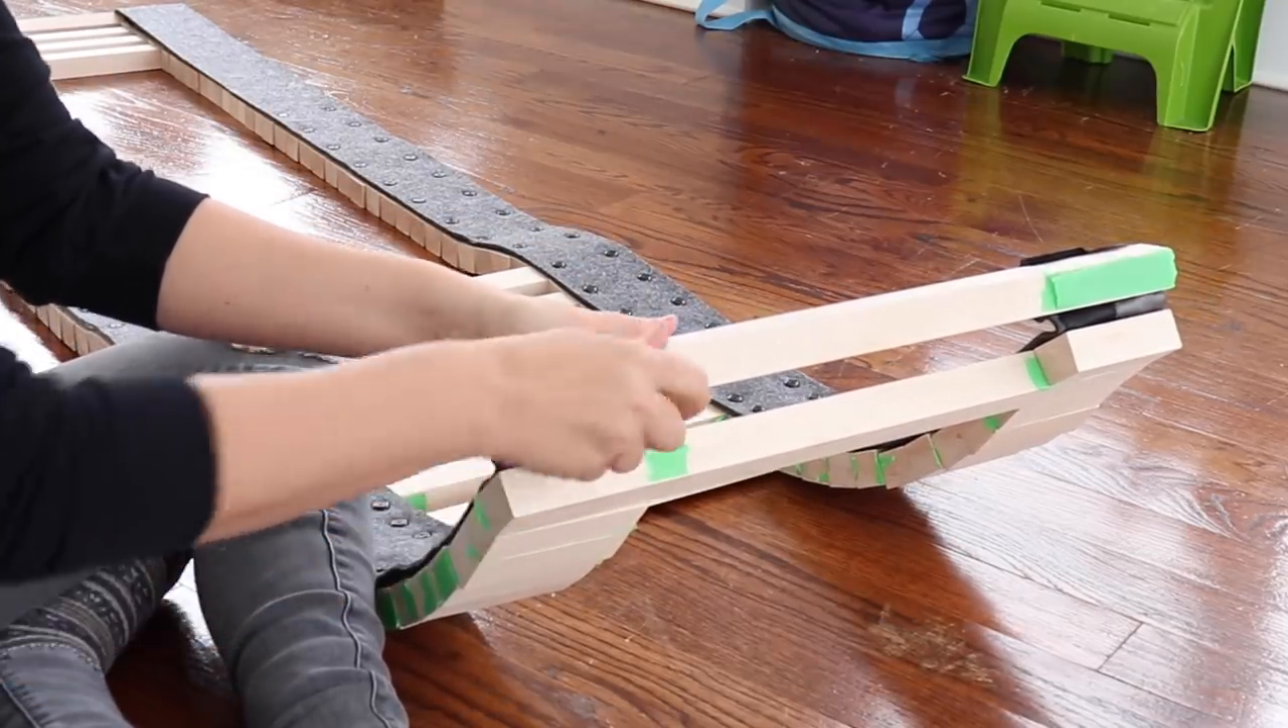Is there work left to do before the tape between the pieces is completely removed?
Yes.